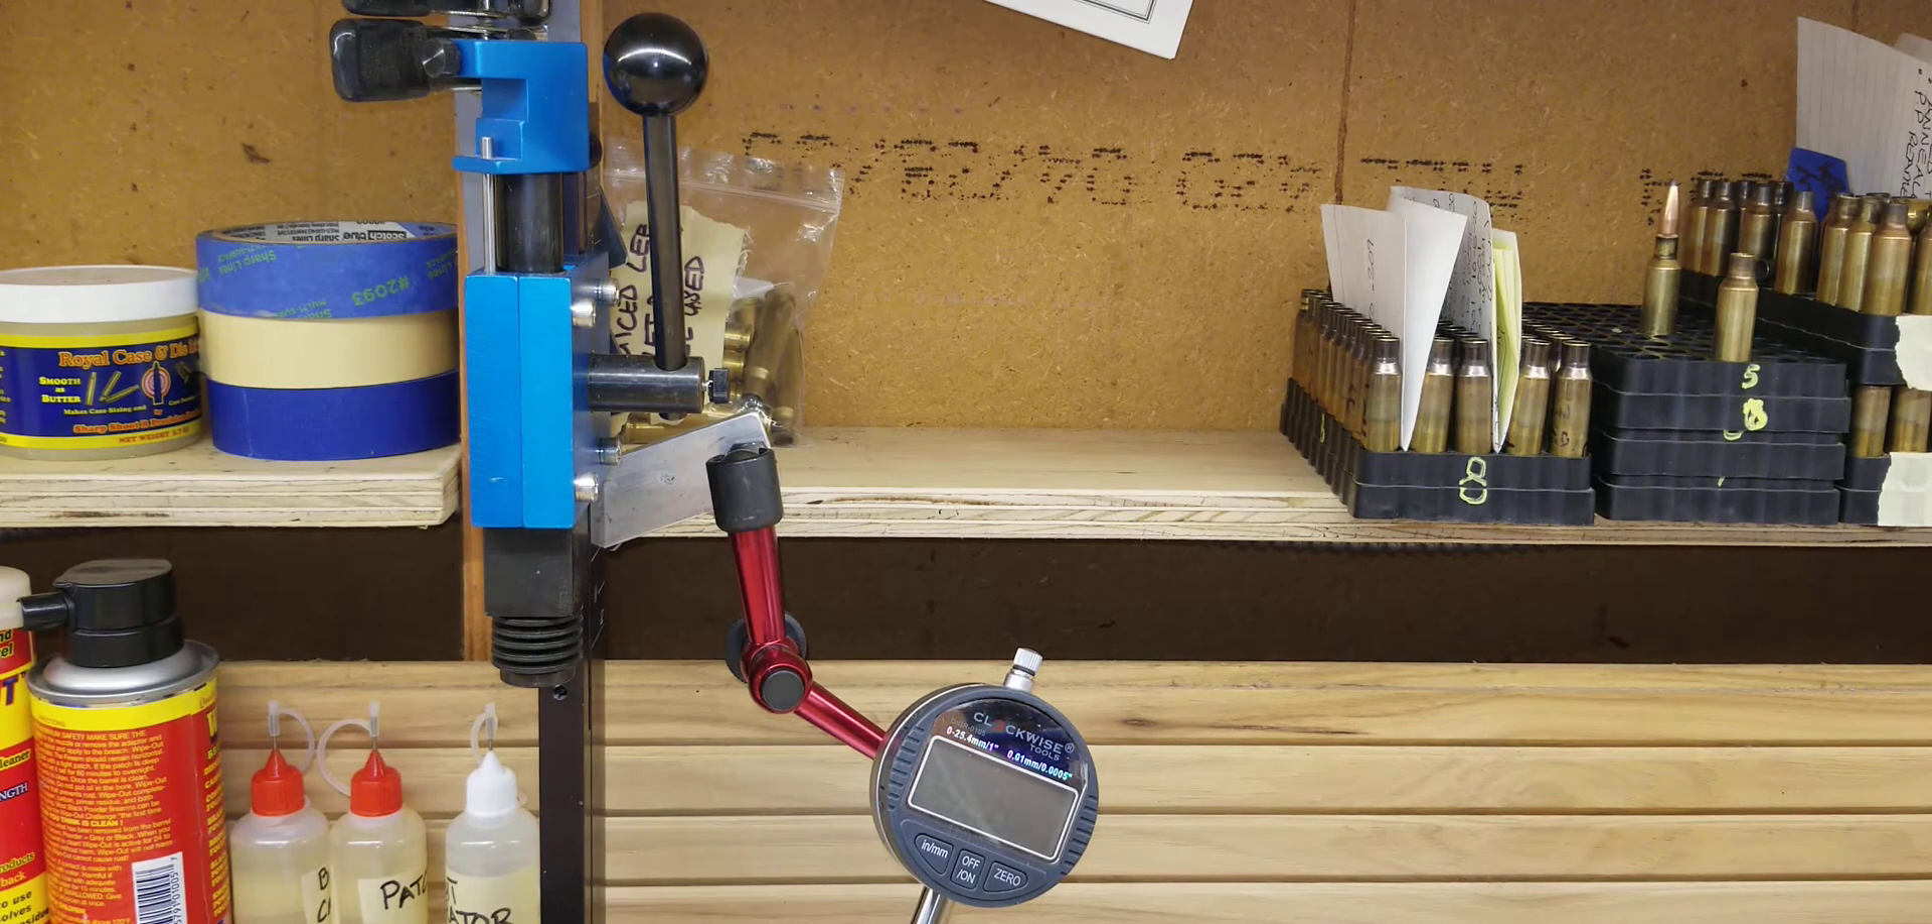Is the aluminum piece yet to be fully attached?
No.